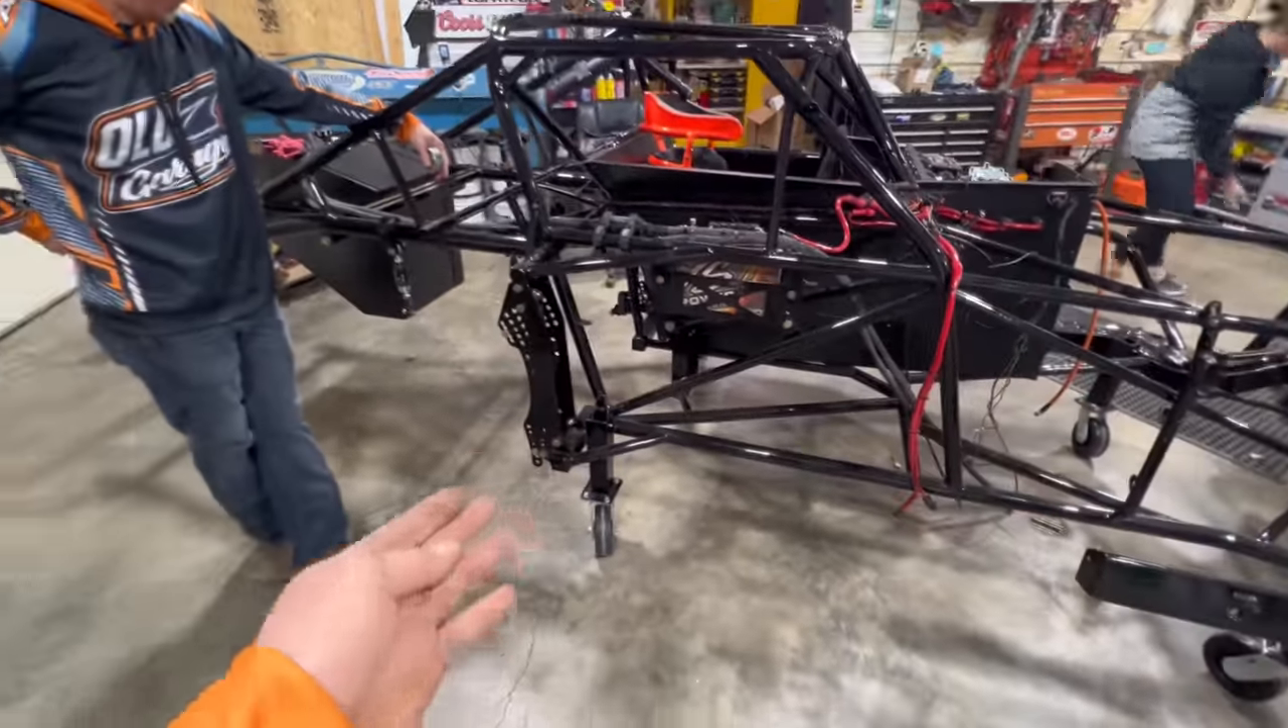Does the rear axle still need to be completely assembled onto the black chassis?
Yes.